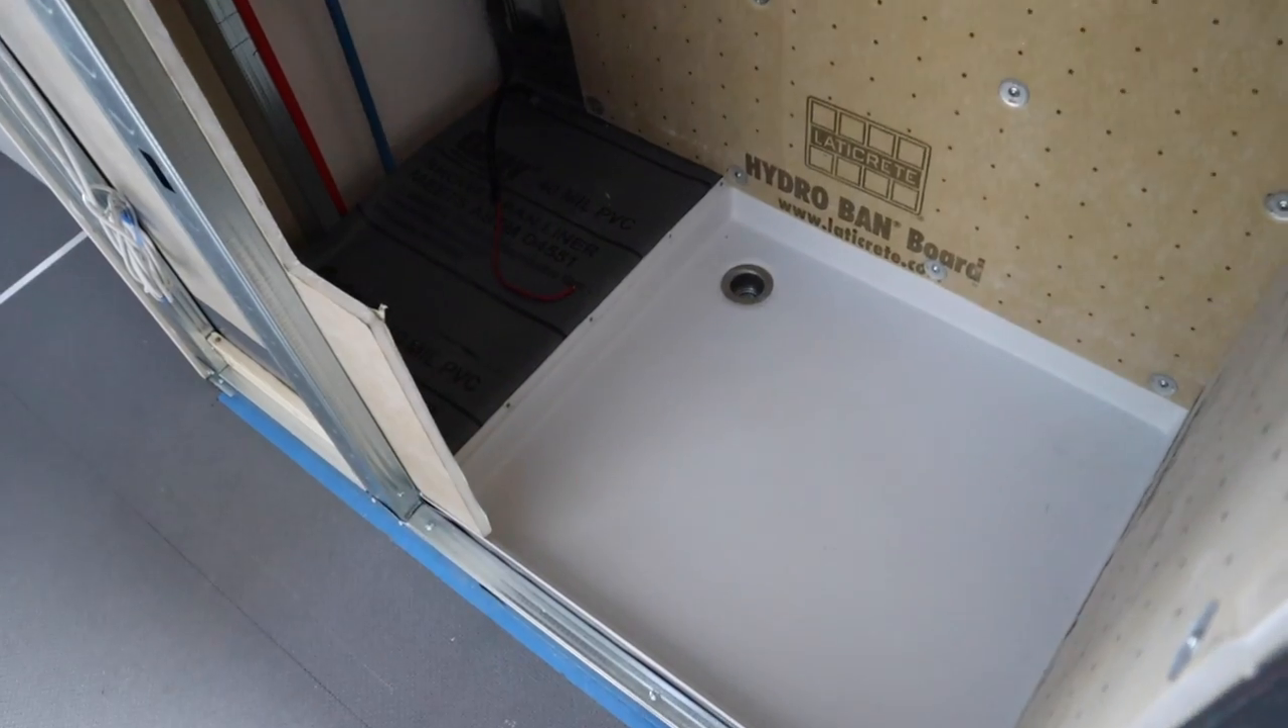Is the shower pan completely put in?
Yes.